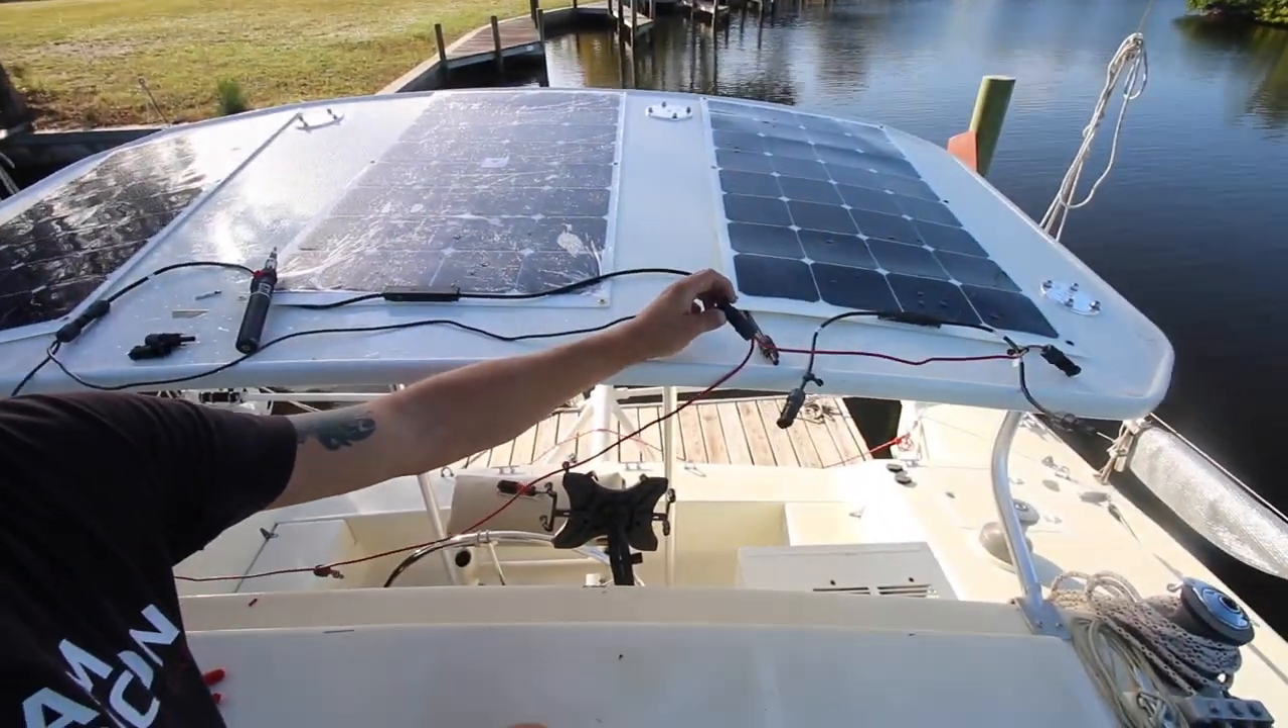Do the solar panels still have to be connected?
Yes.